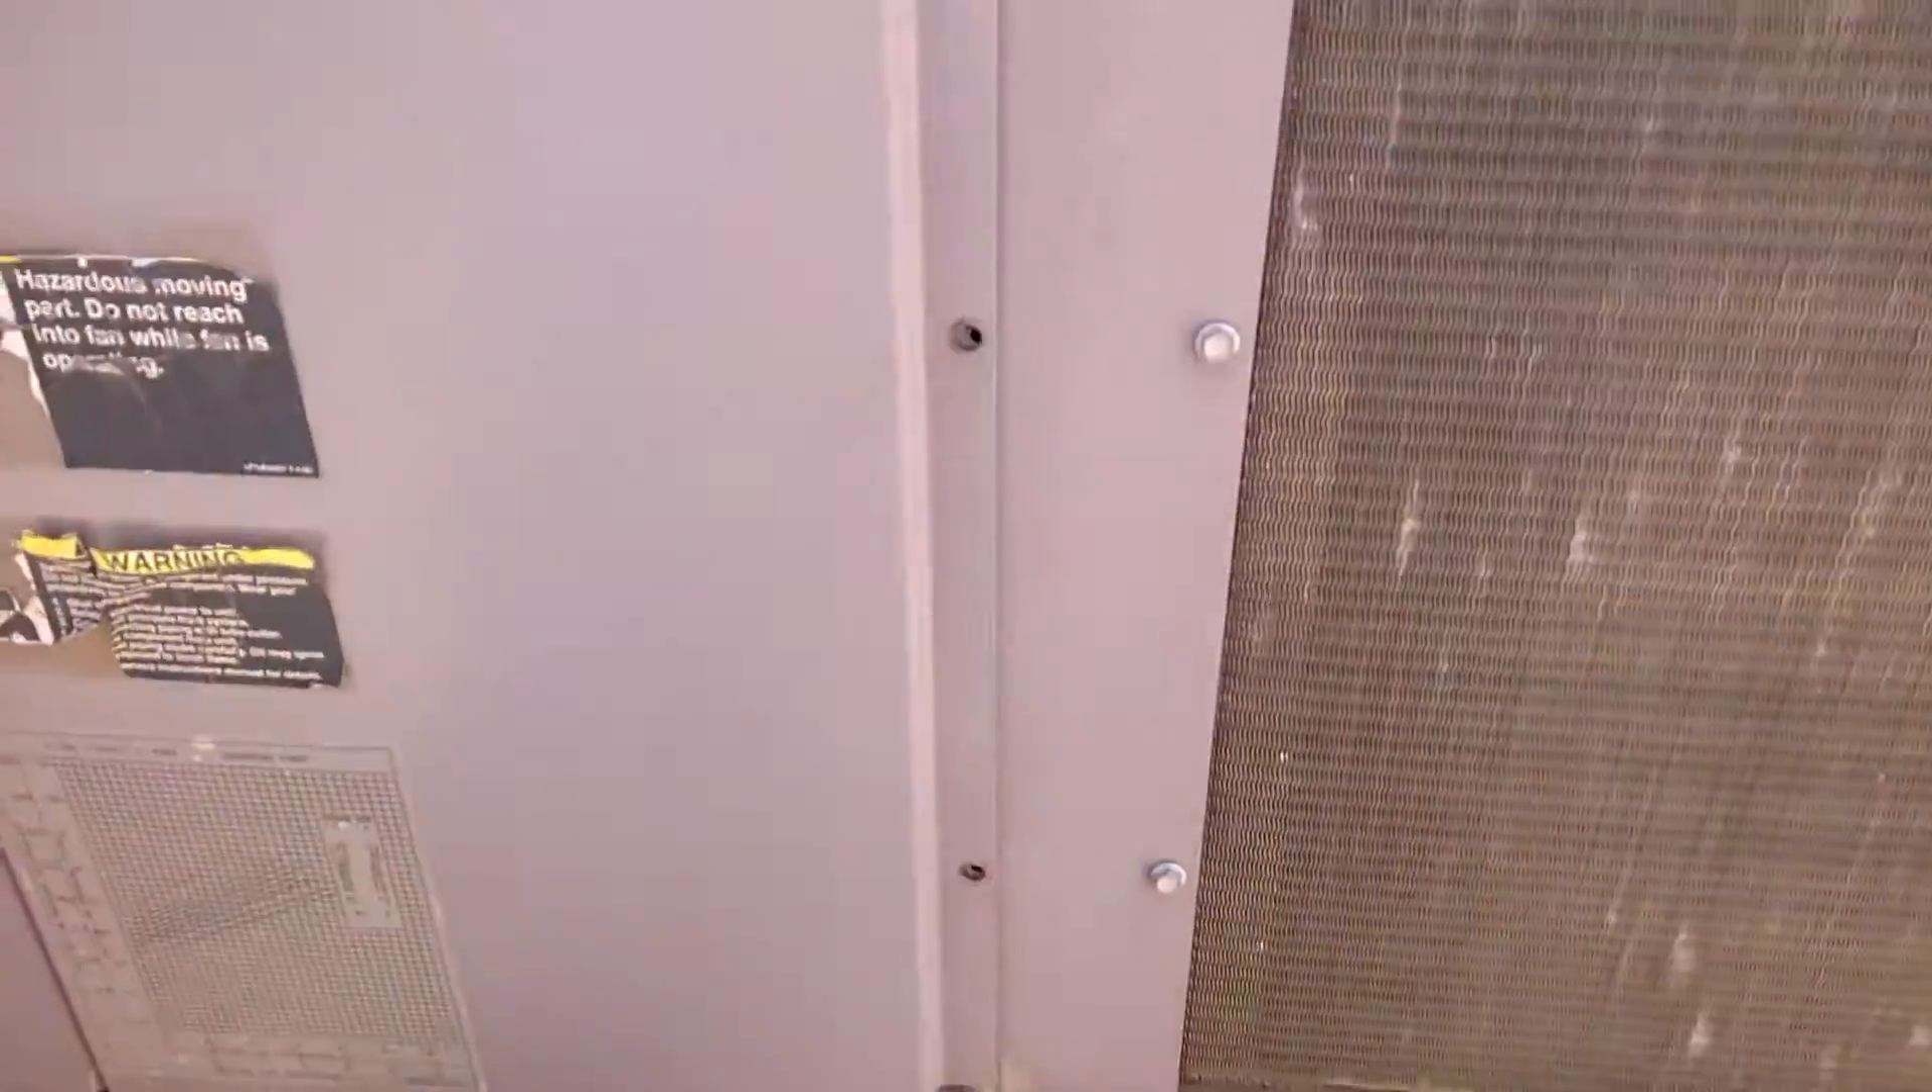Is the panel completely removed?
No.